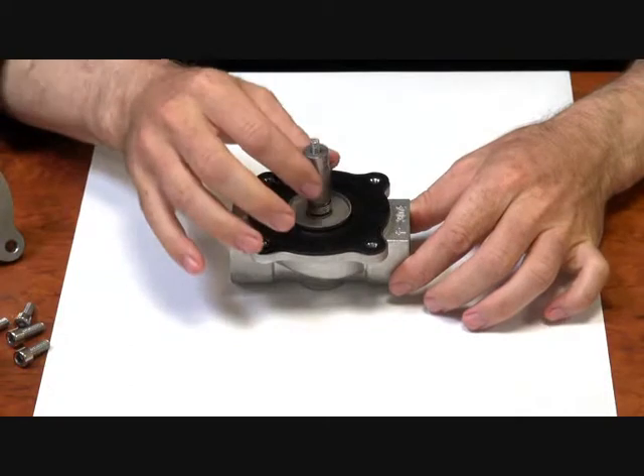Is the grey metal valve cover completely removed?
Yes.